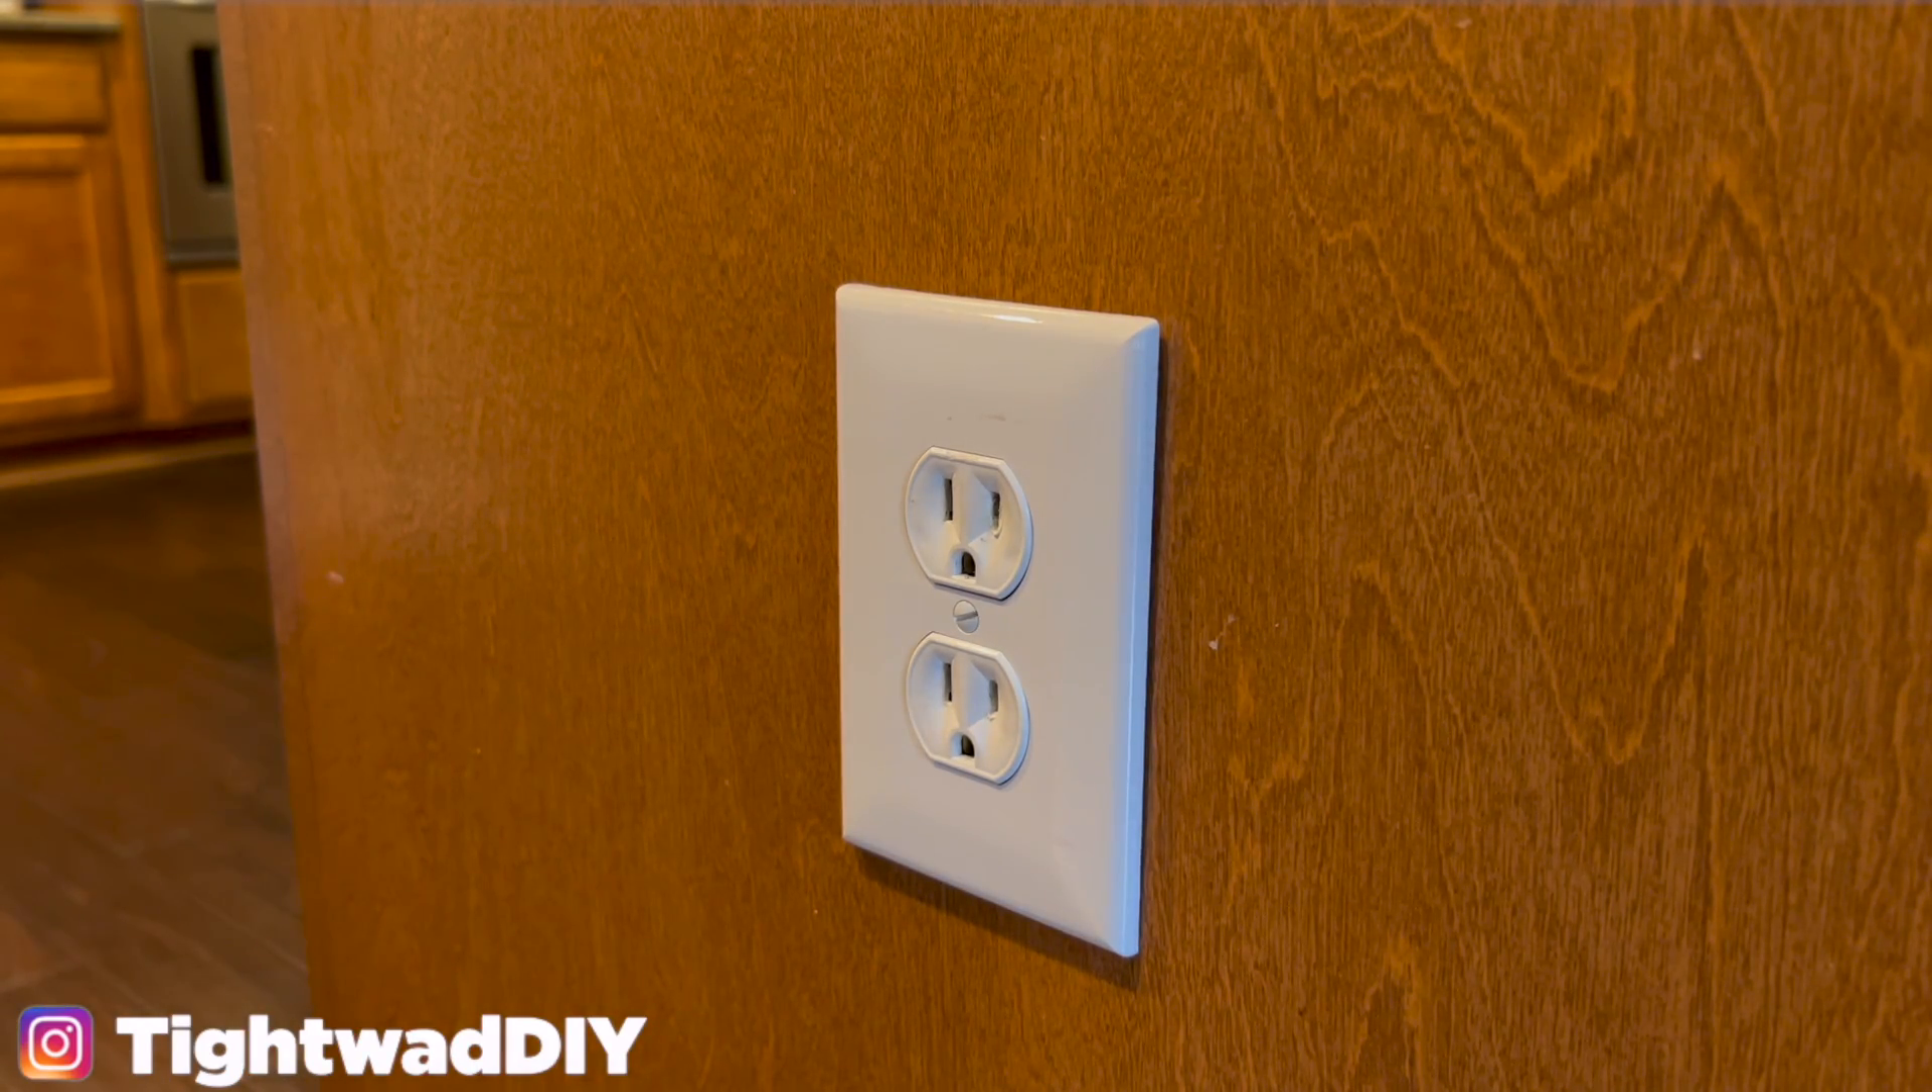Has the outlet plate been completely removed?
No.